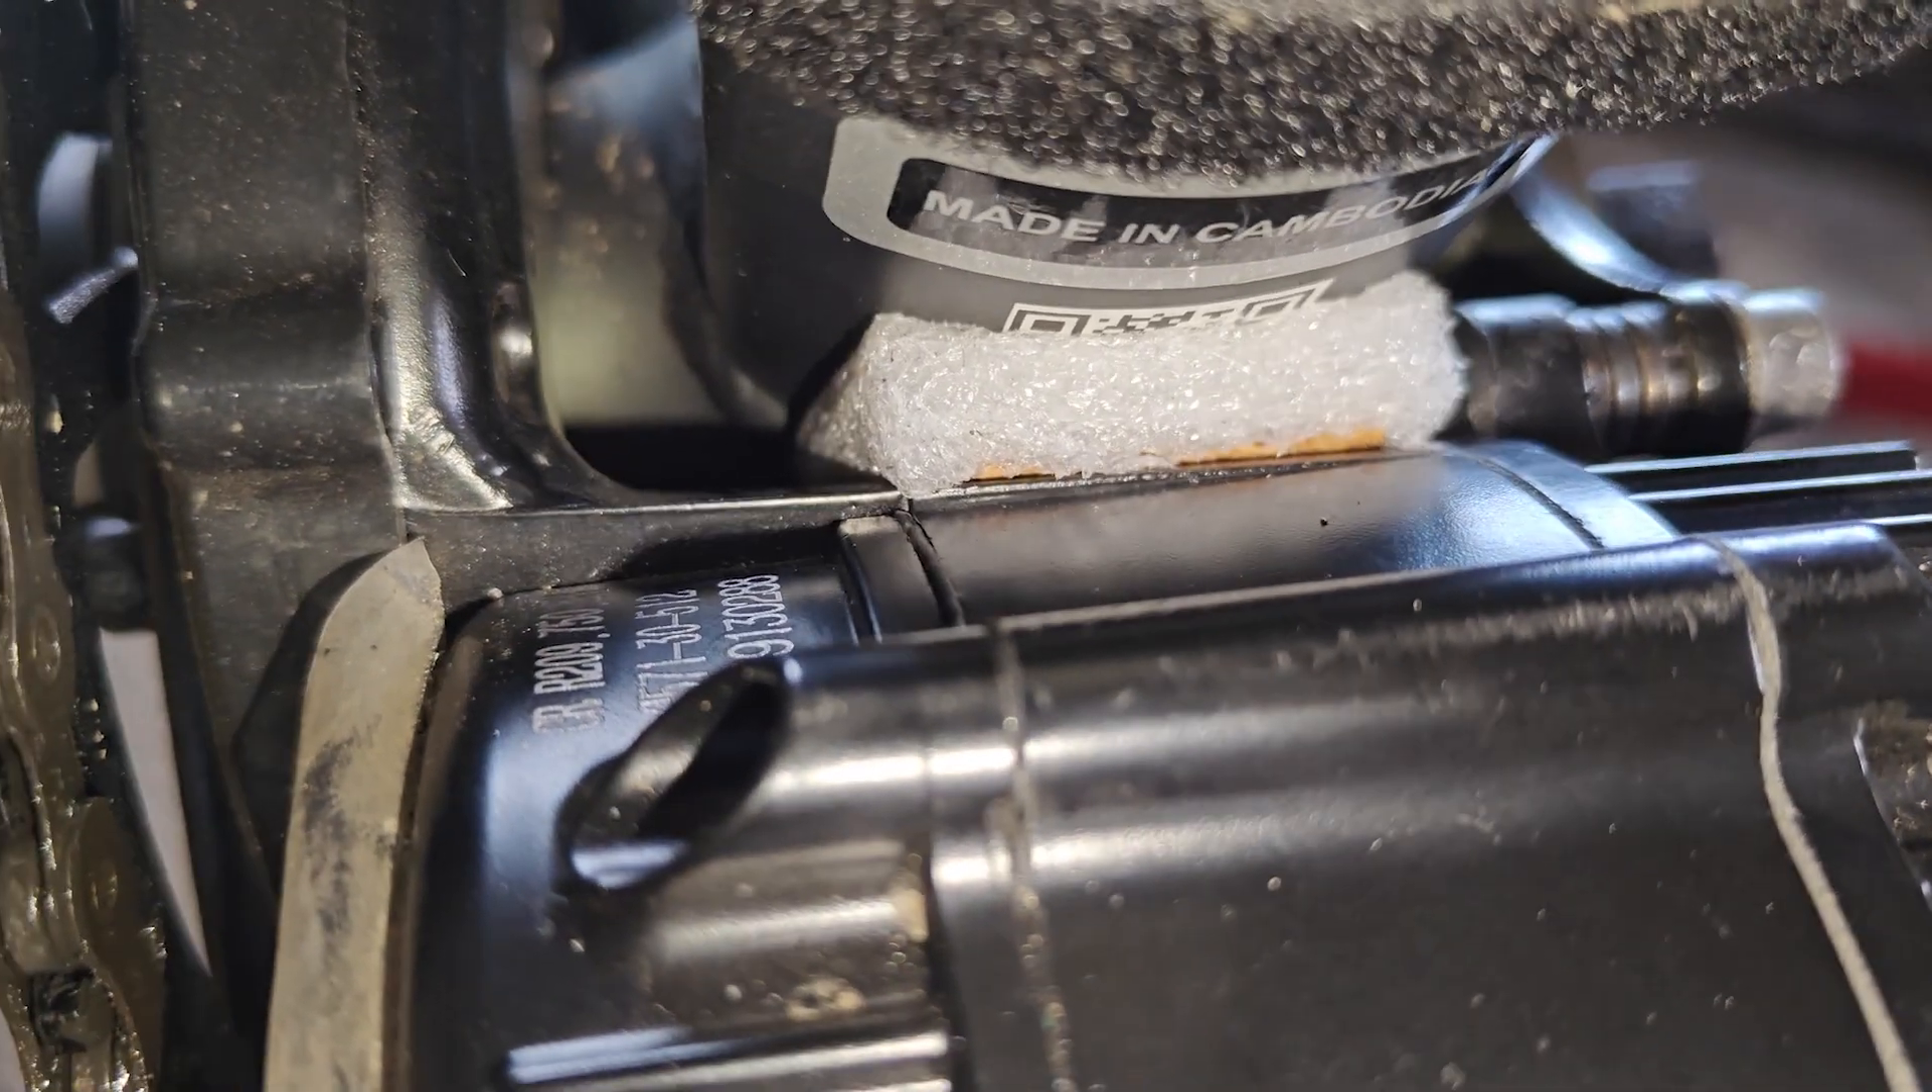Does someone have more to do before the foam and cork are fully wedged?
No.